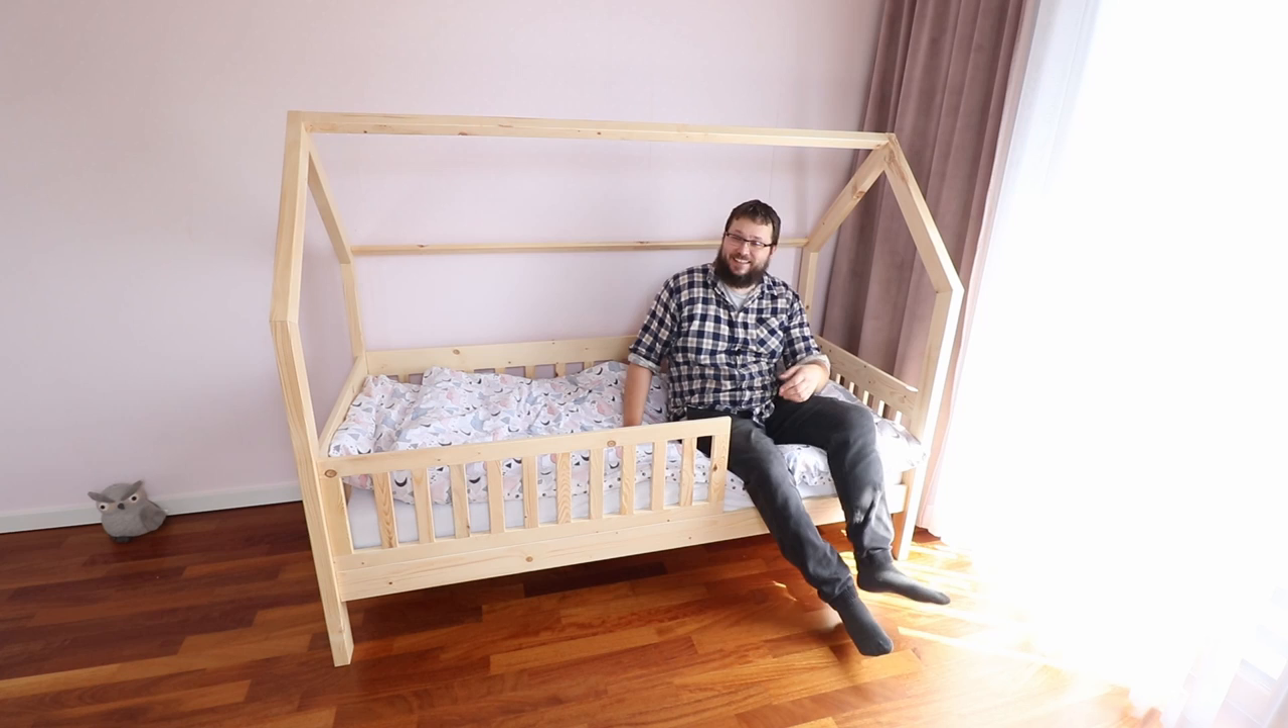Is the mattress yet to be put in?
No.